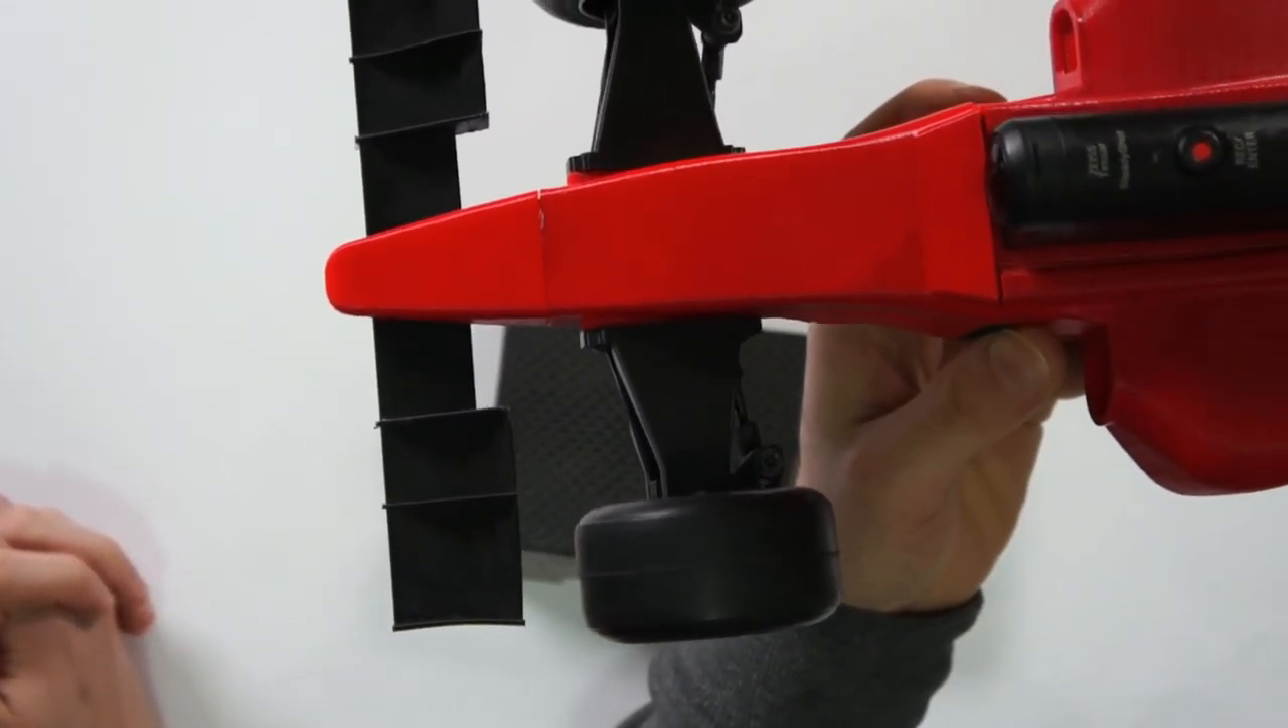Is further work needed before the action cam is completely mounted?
No.